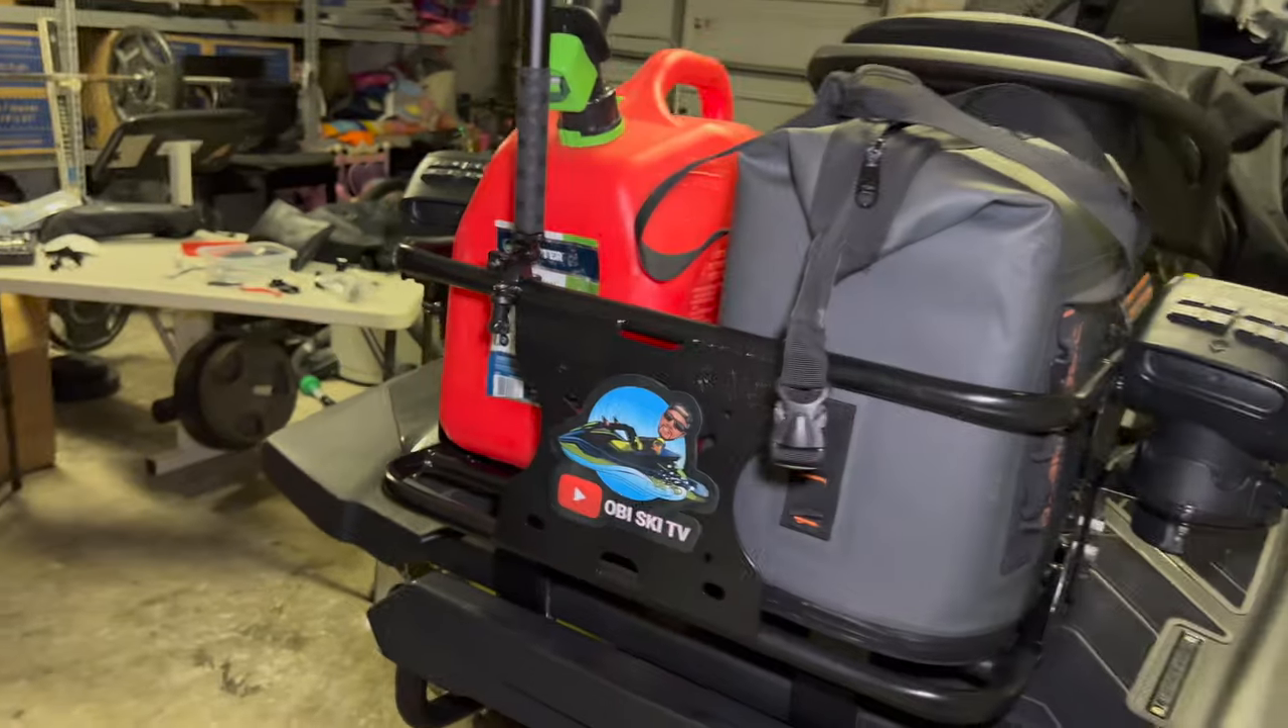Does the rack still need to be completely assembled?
No.